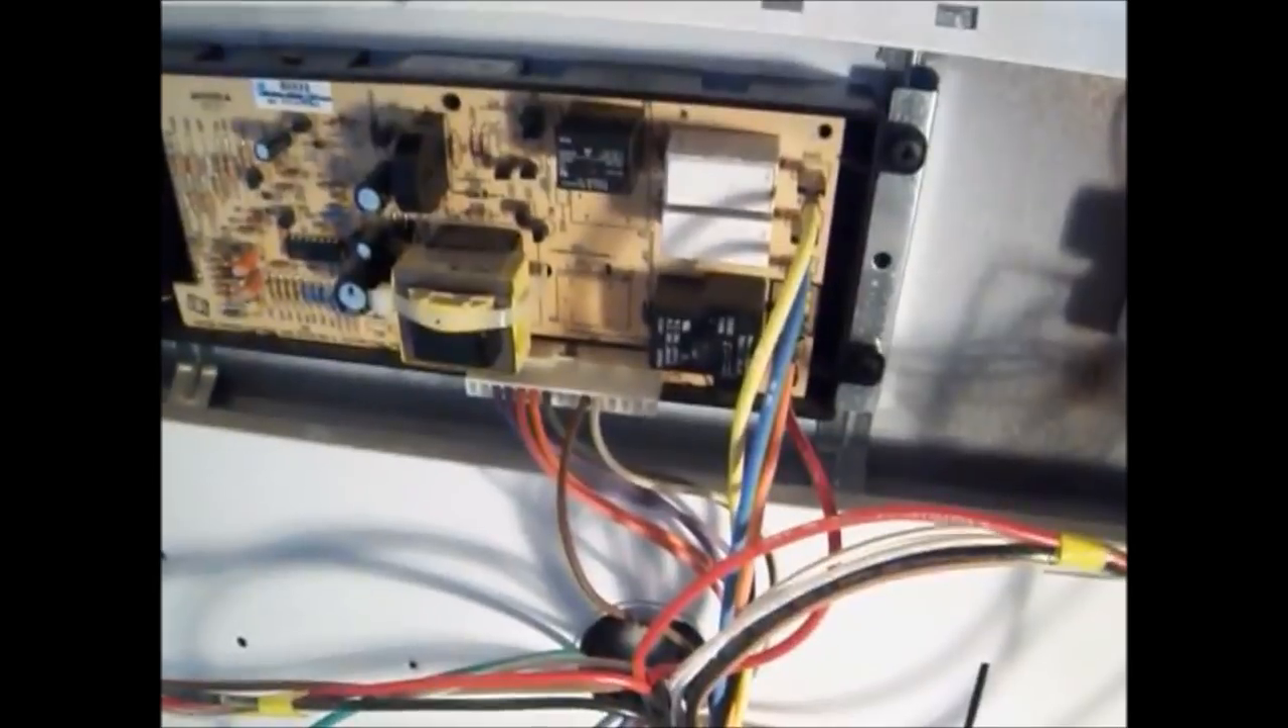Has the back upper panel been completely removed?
Yes.